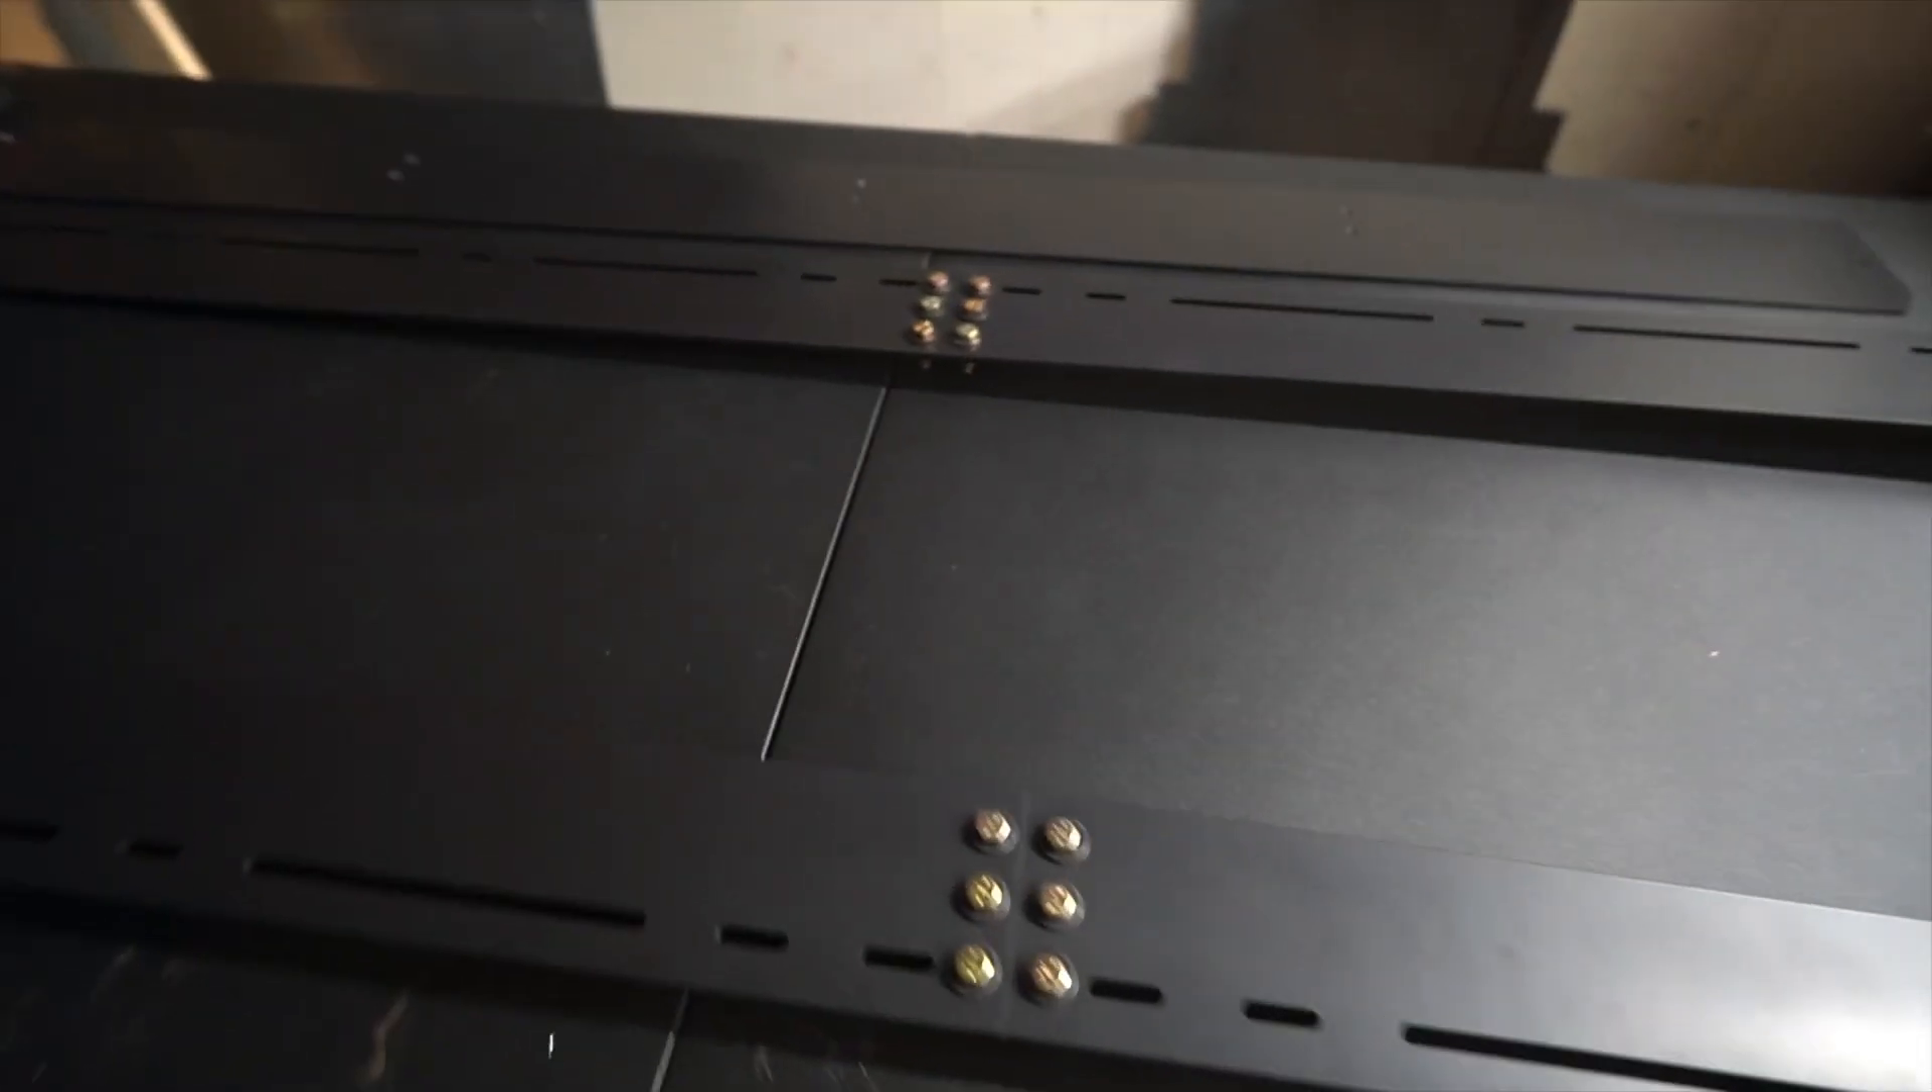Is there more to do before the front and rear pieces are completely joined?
No.